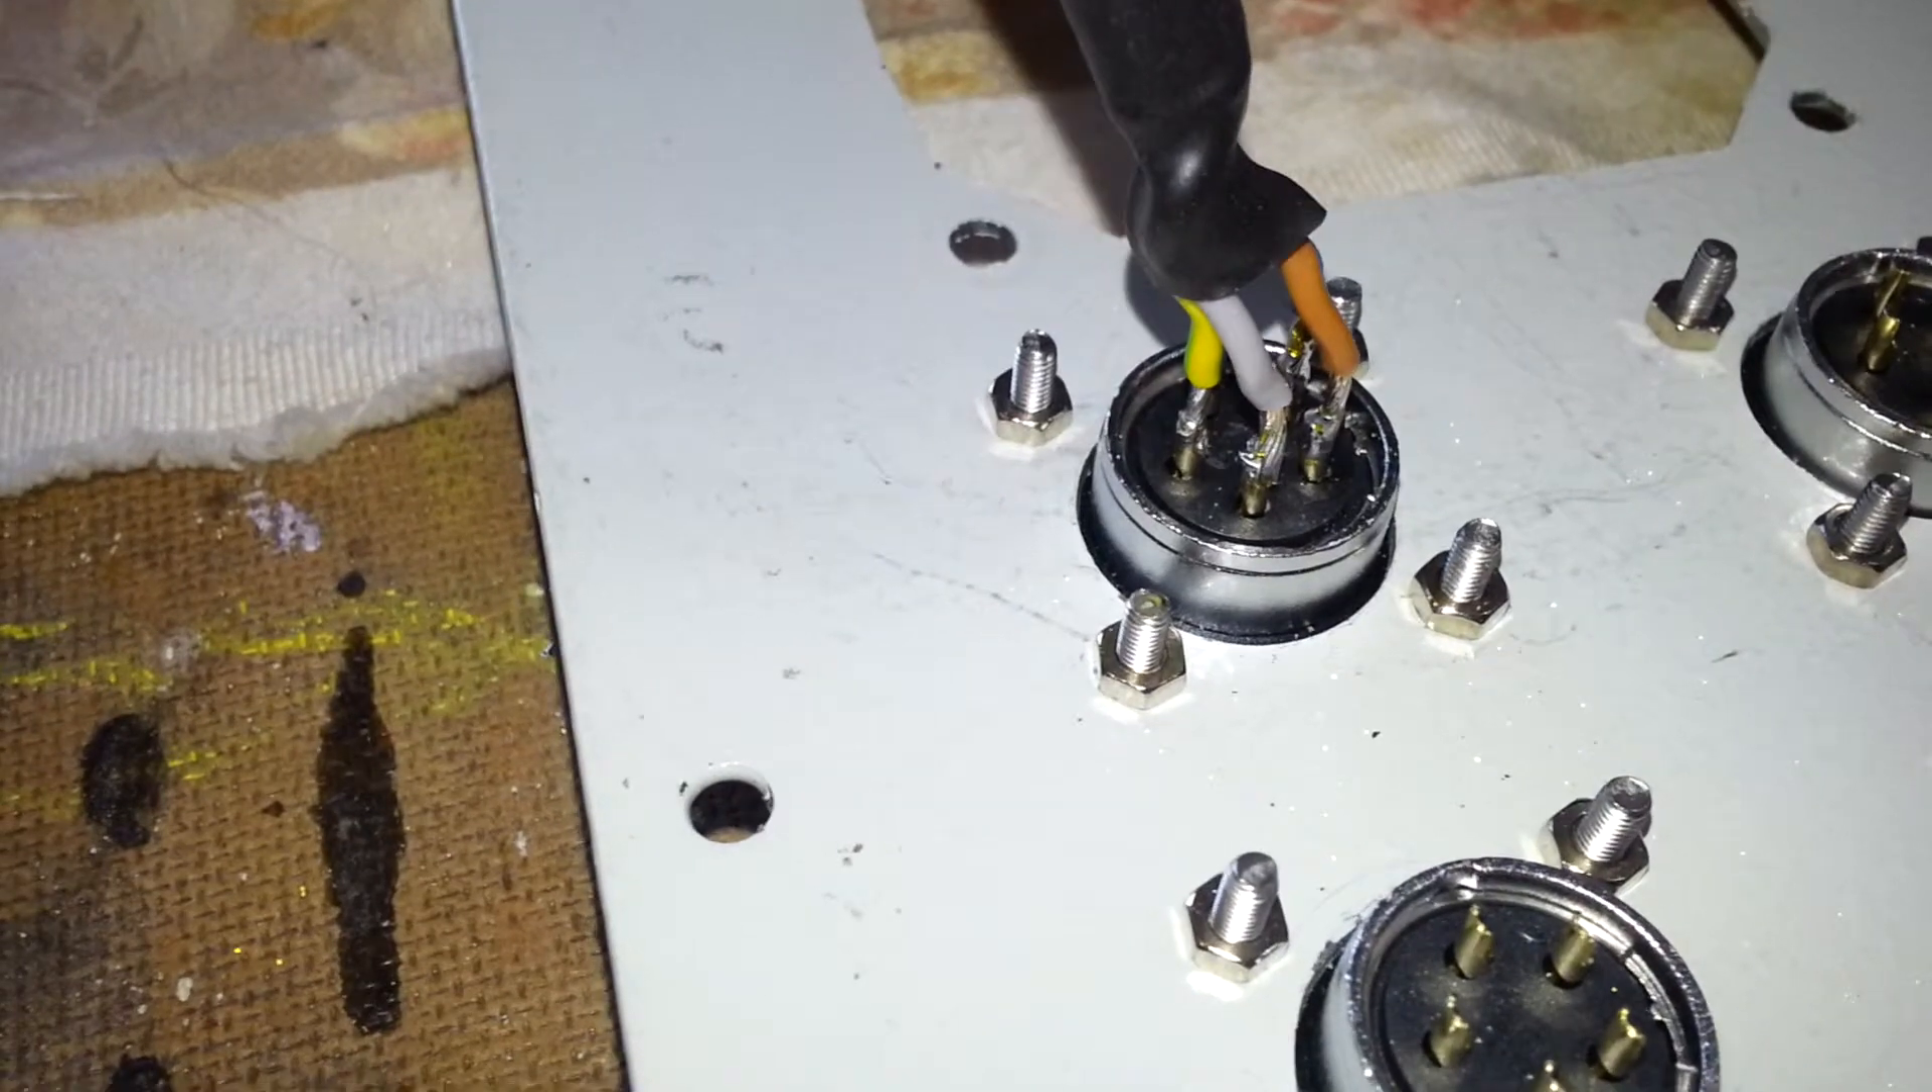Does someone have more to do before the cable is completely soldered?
No.